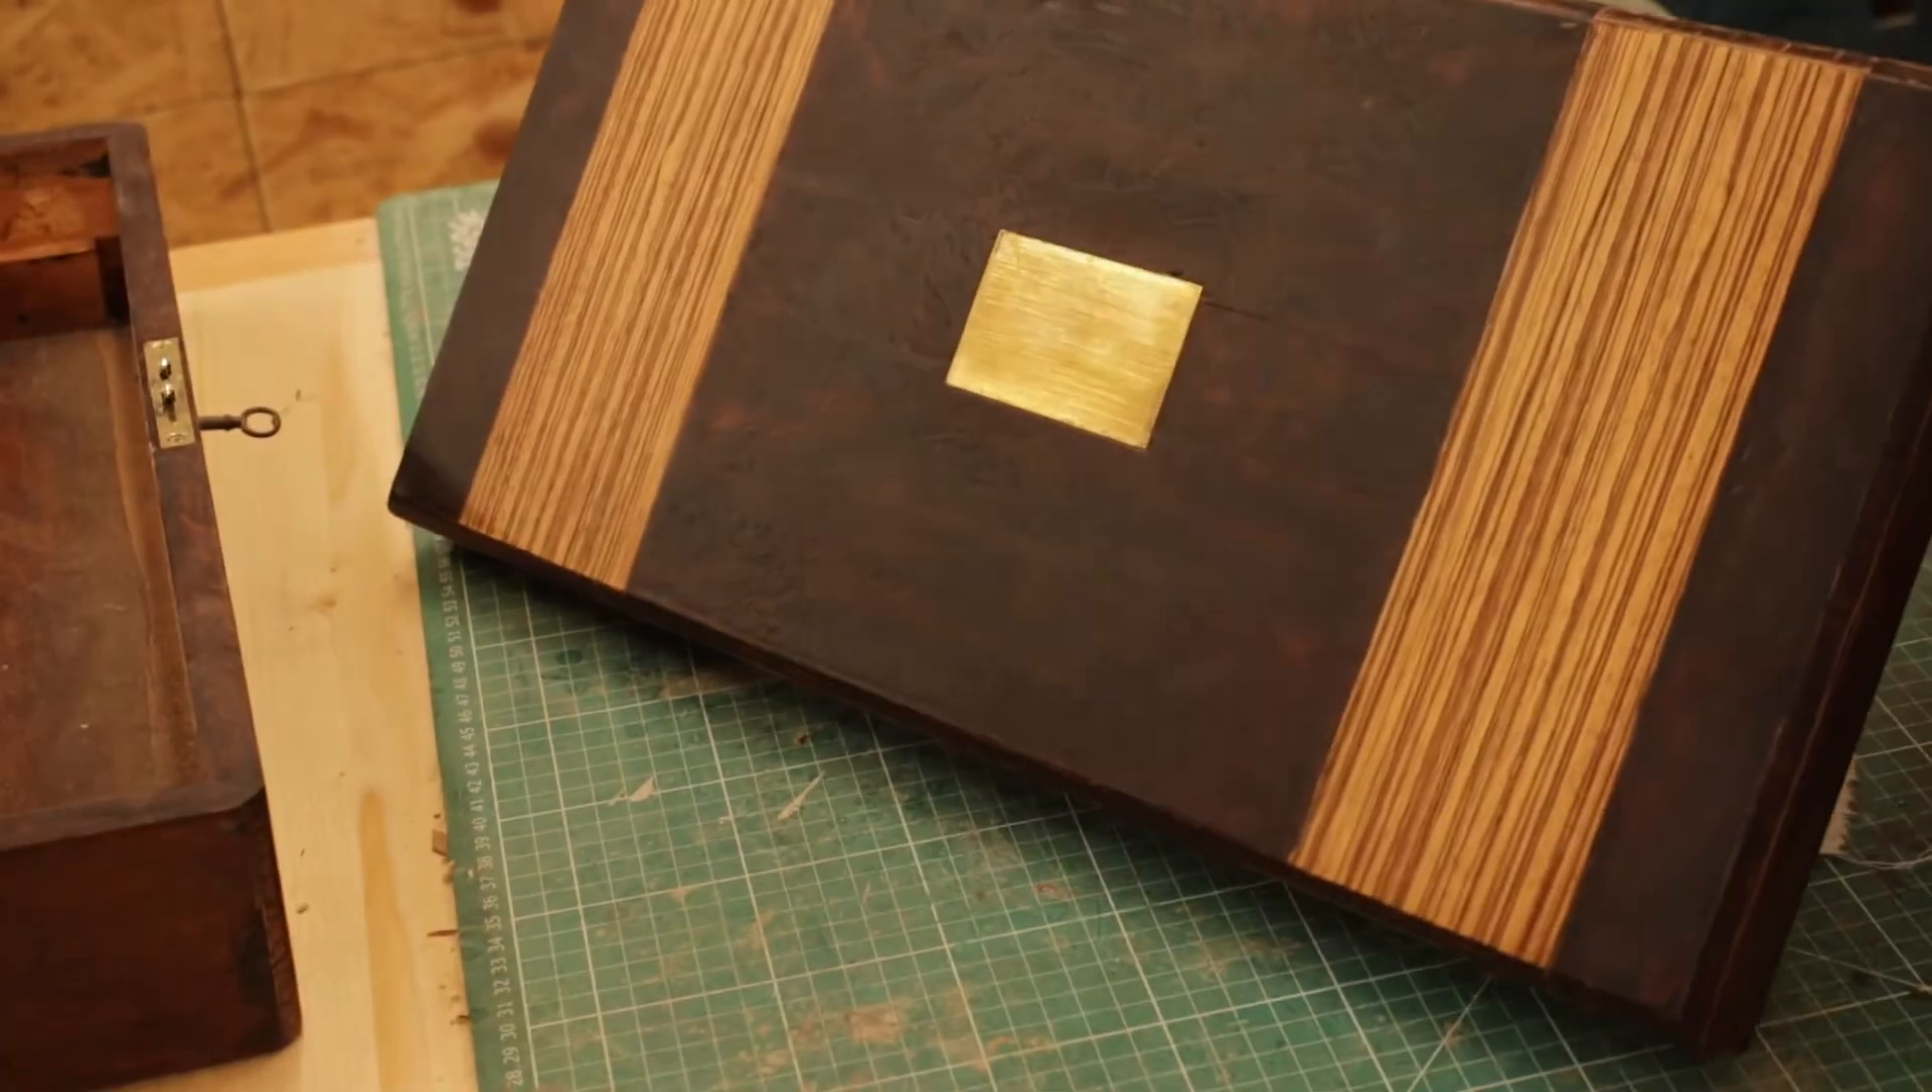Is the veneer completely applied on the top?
Yes.